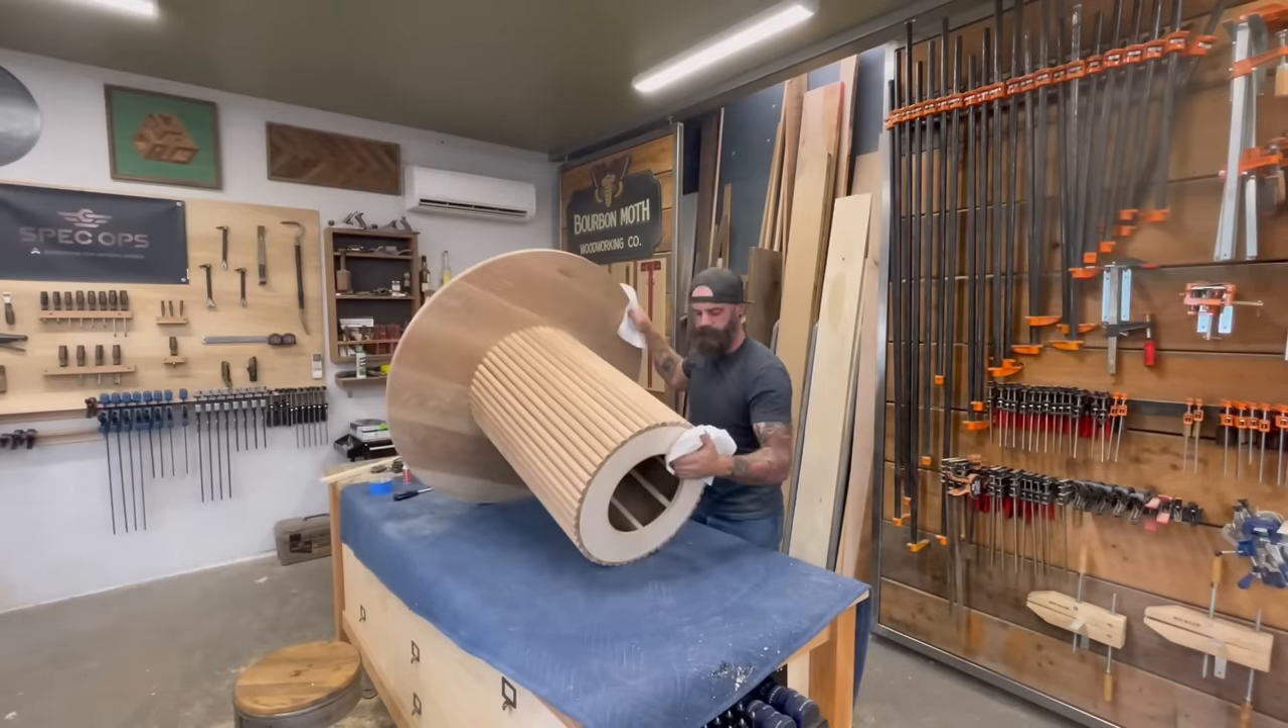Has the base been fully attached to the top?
Yes.